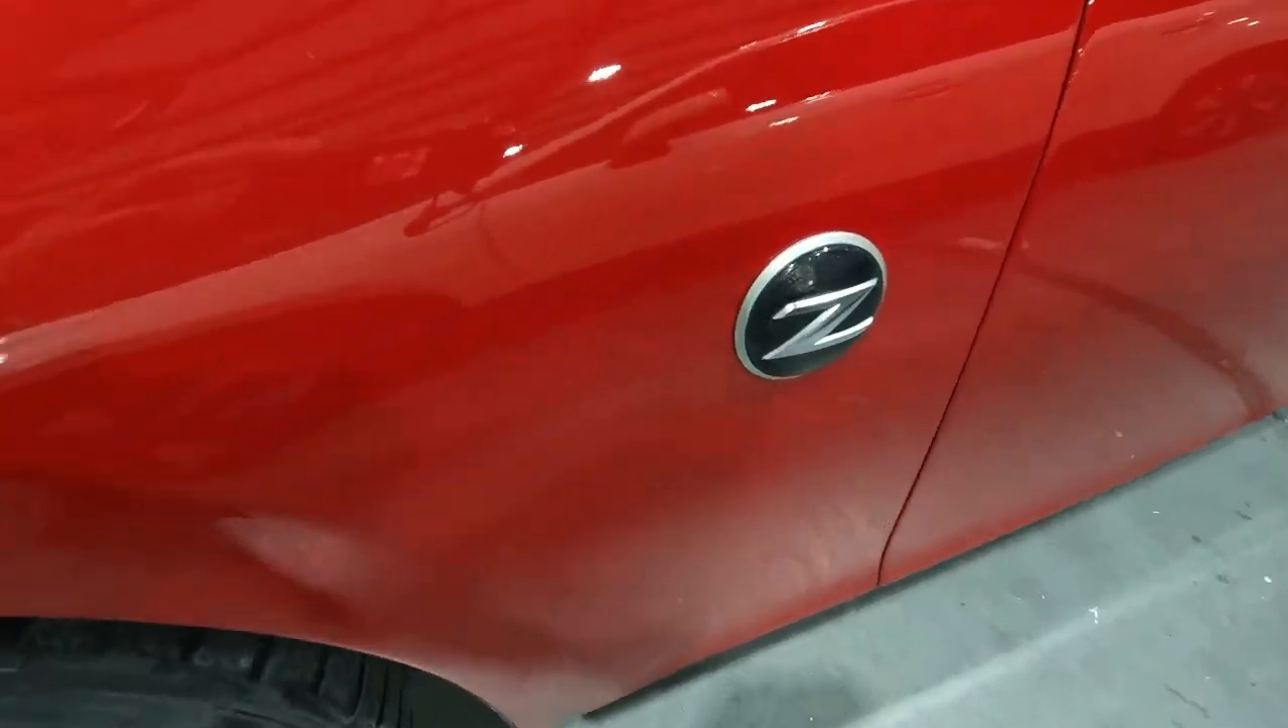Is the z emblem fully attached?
Yes.